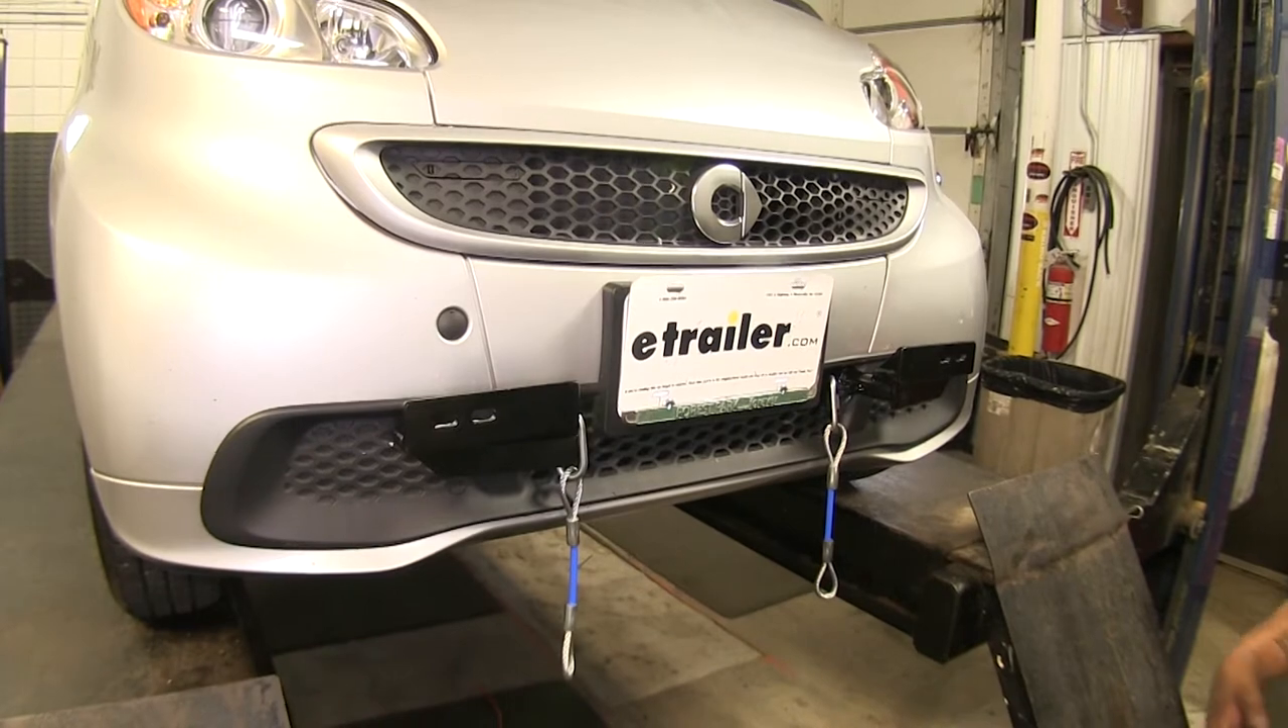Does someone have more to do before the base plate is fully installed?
No.